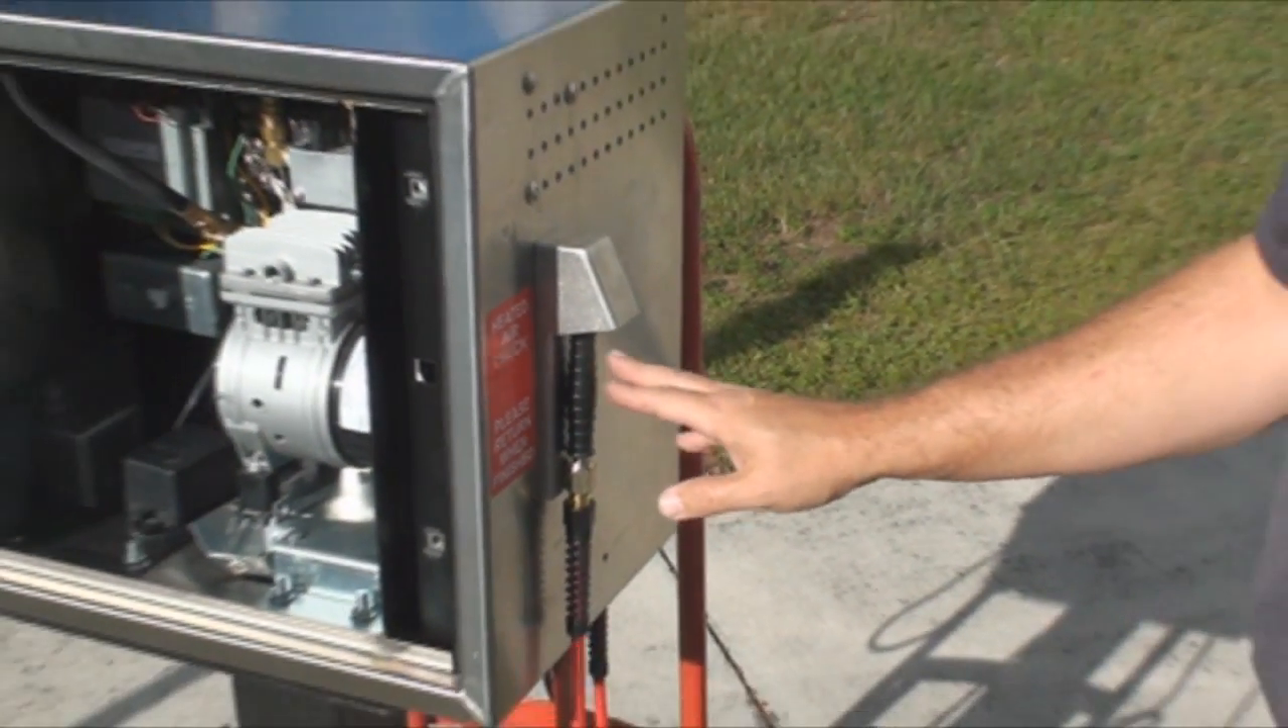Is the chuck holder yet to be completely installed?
No.